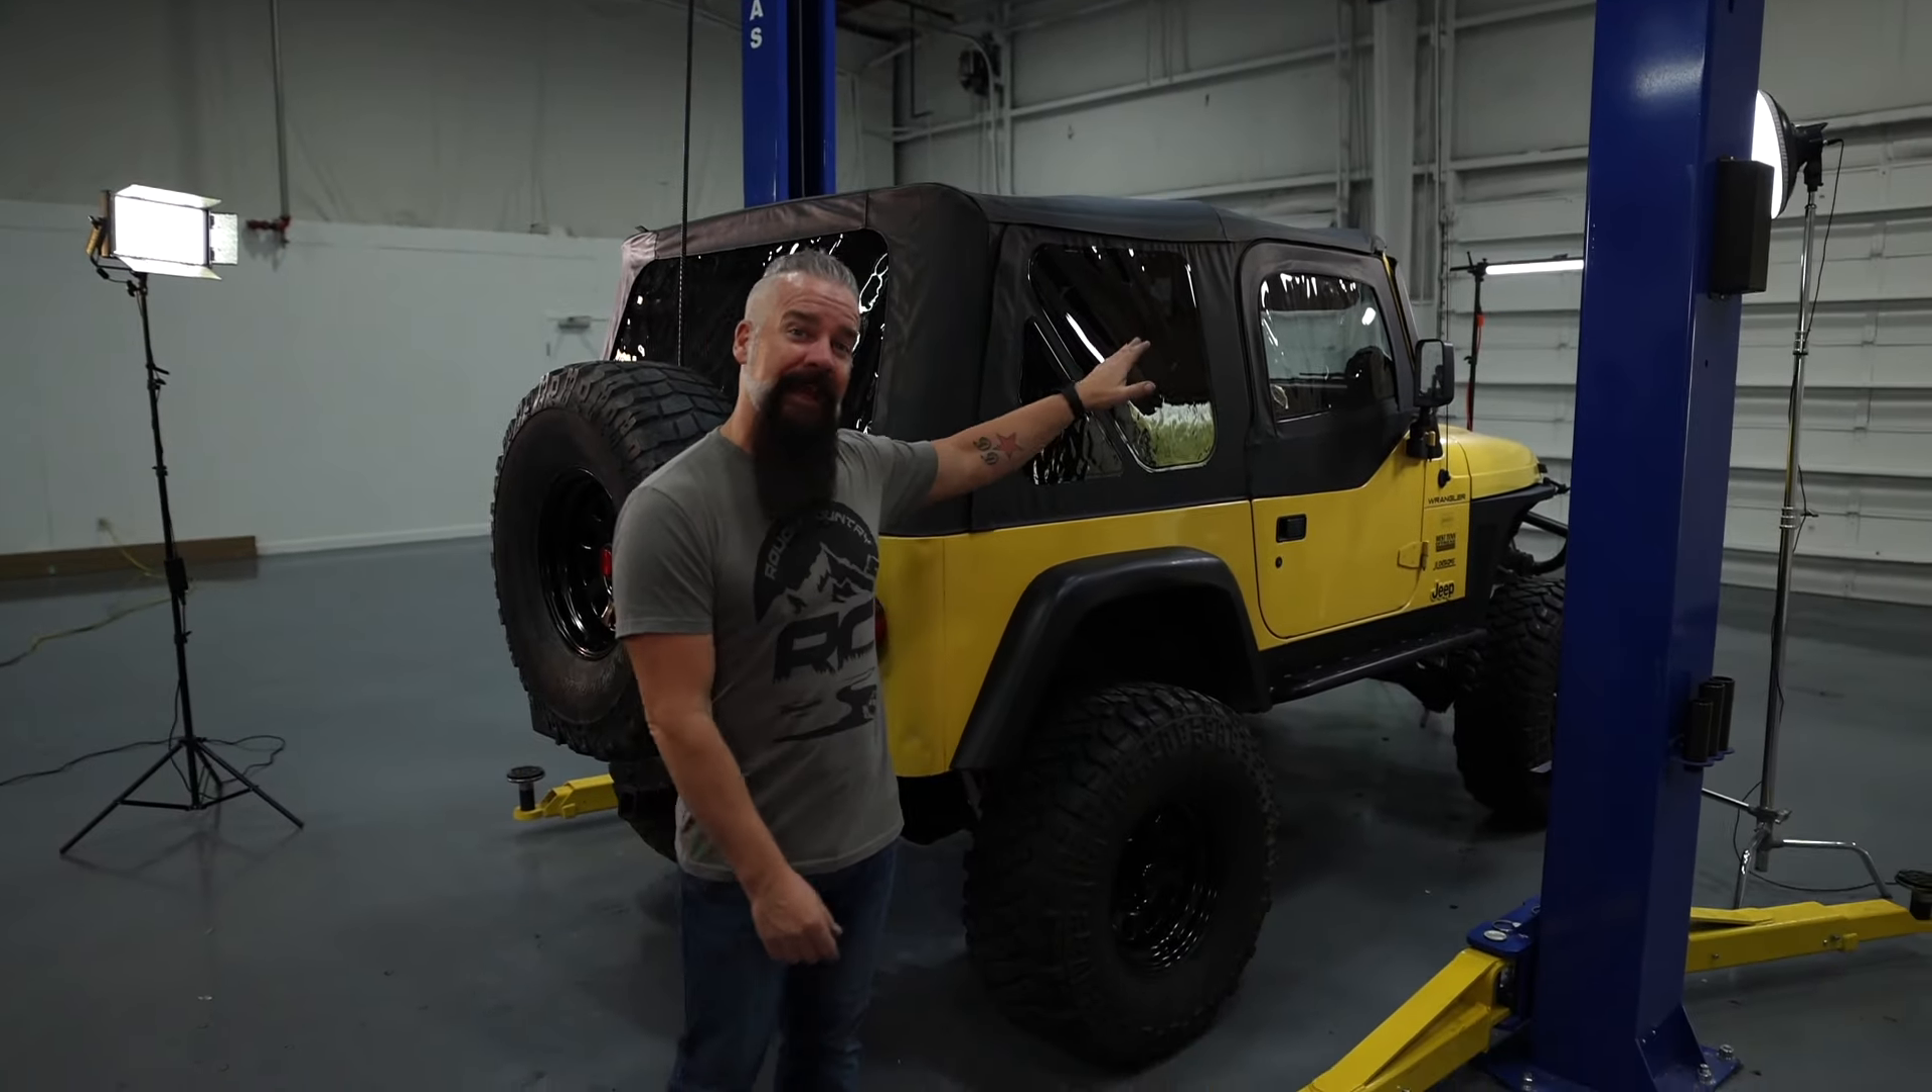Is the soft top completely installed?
Yes.